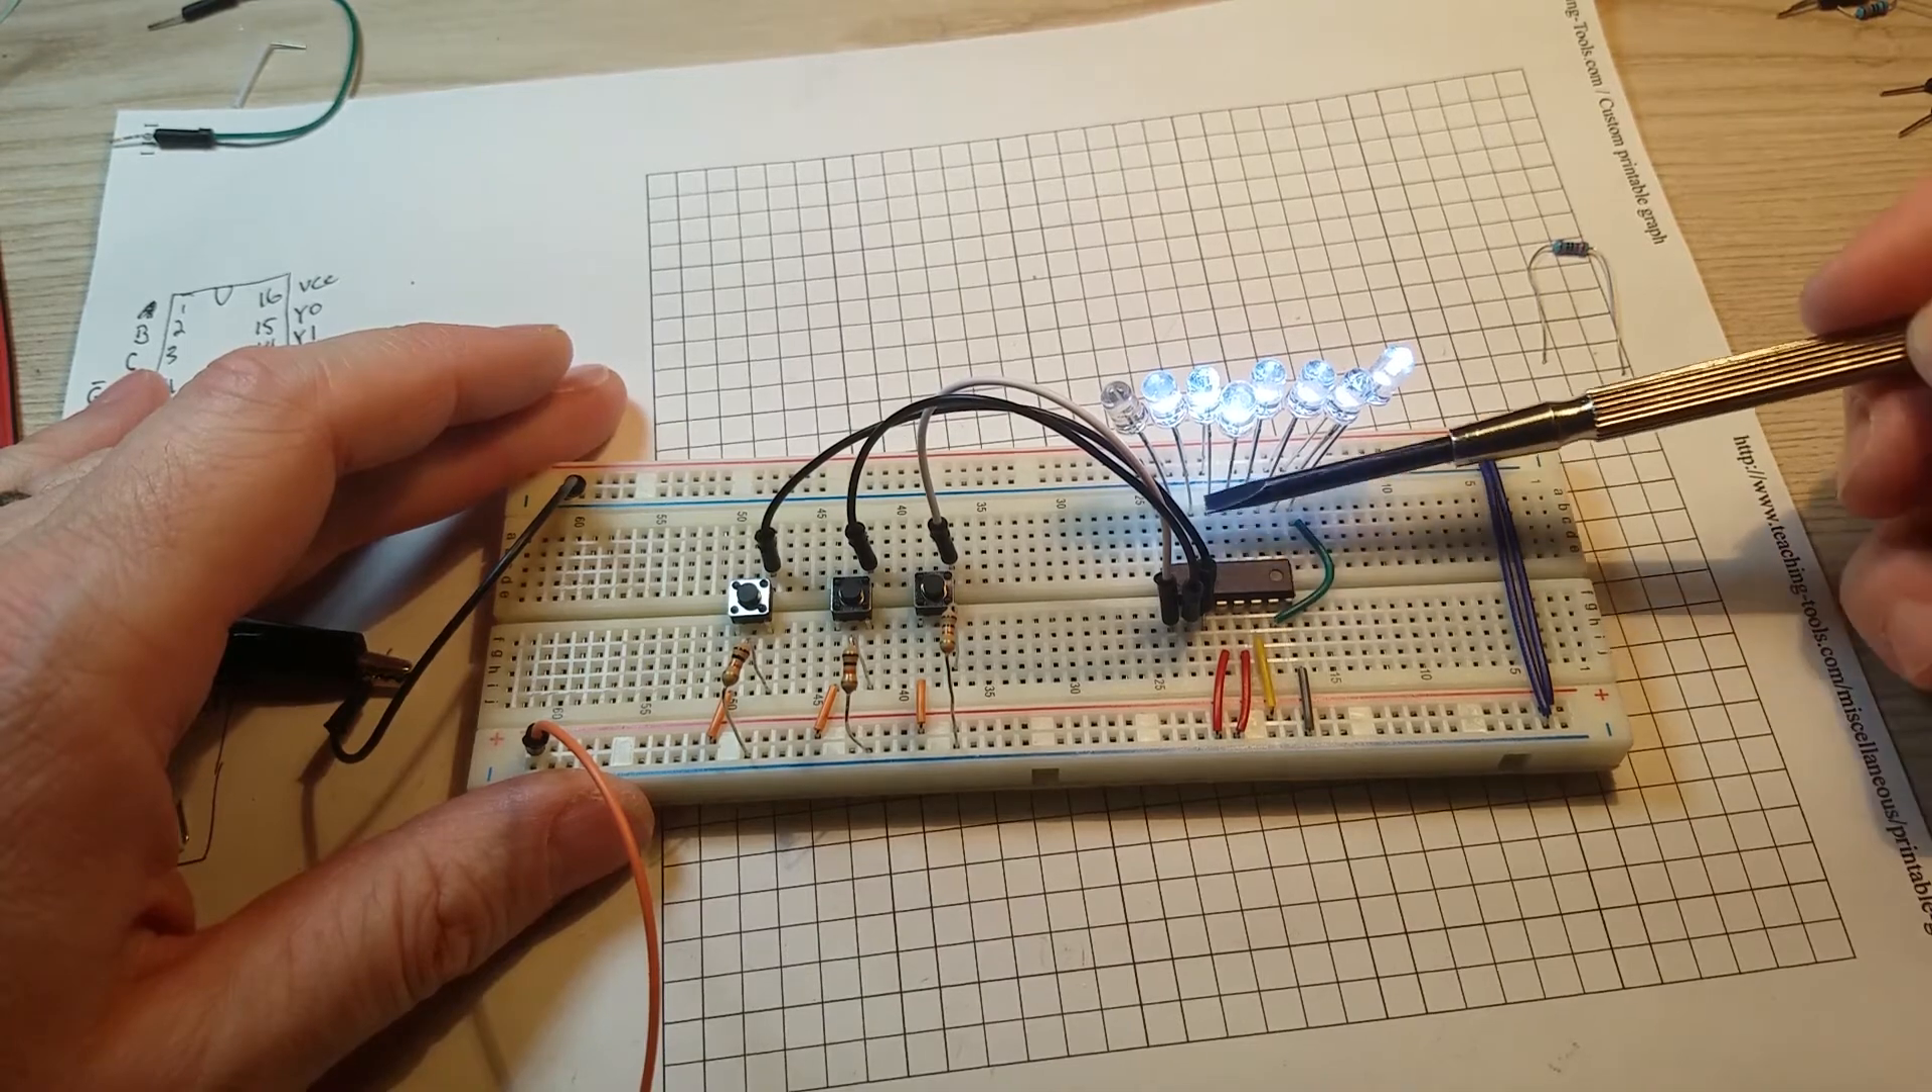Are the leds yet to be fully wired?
No.